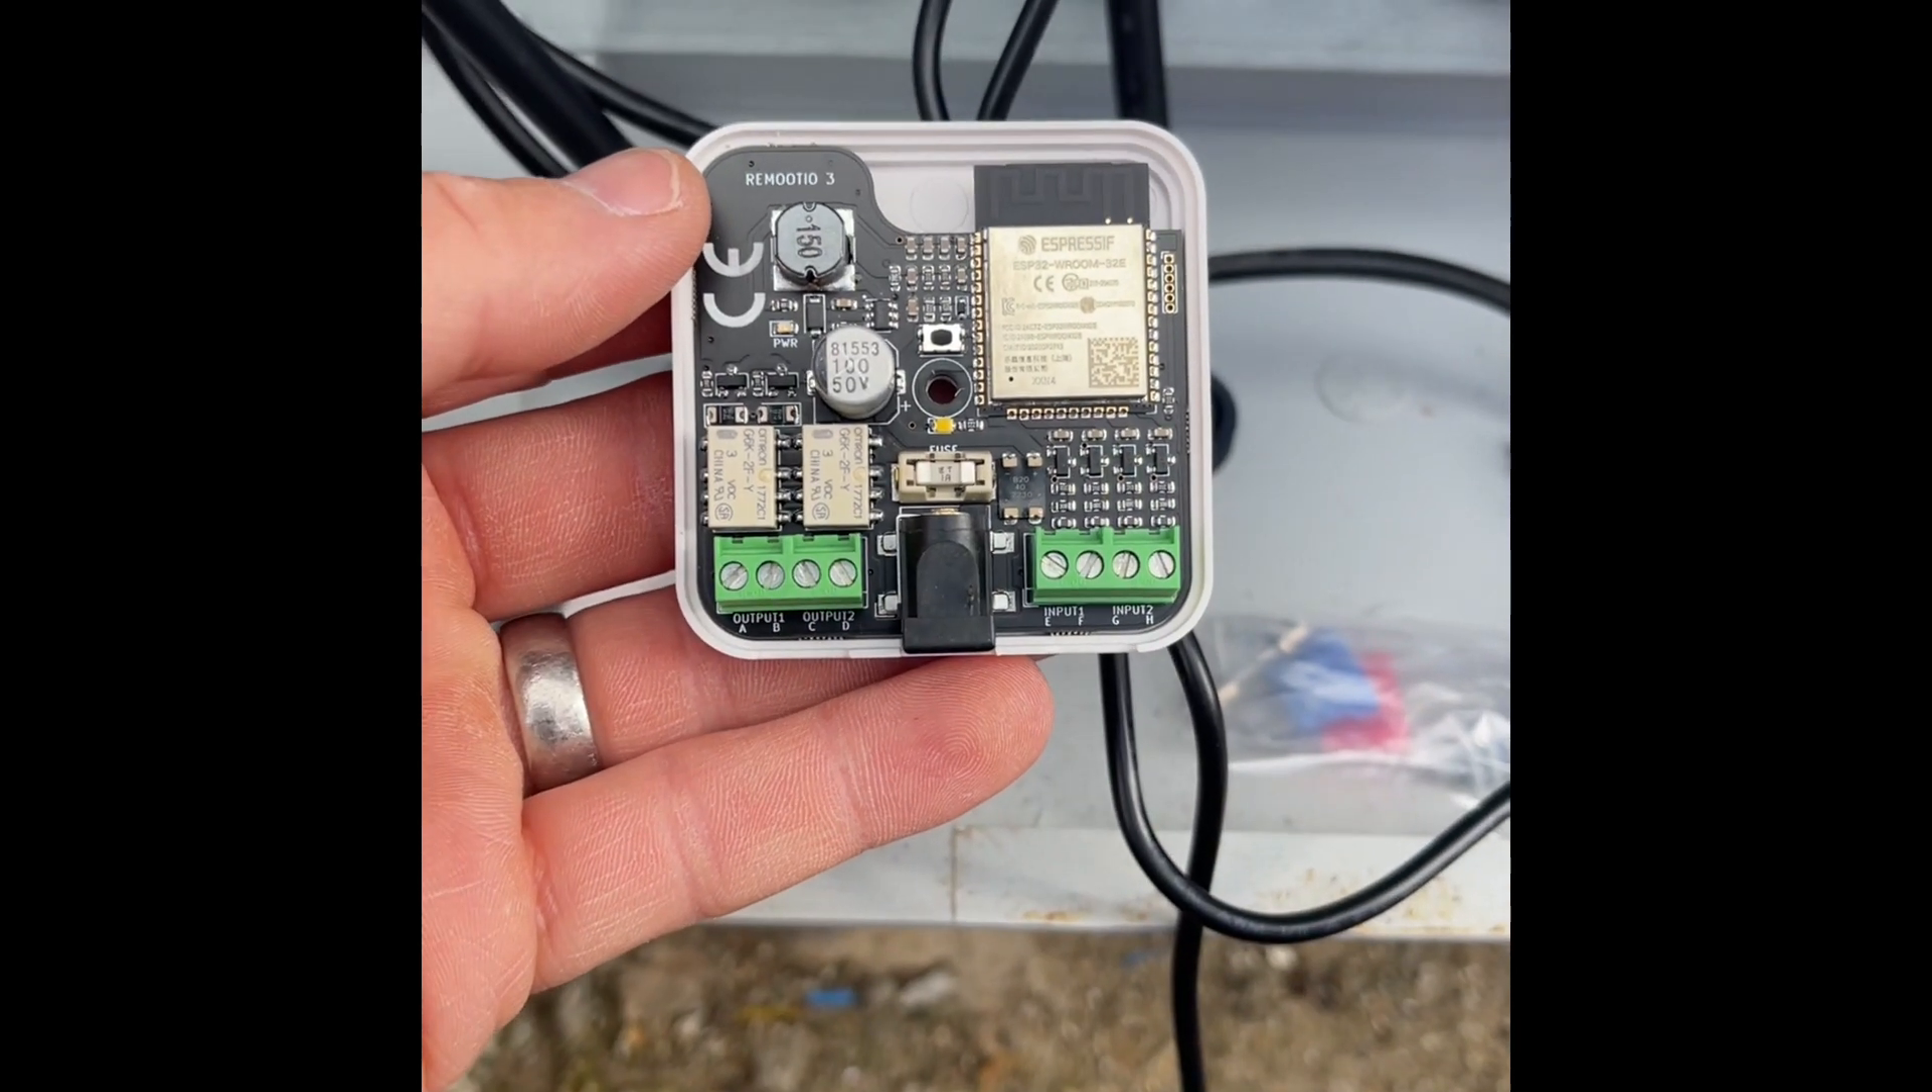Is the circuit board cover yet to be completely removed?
No.